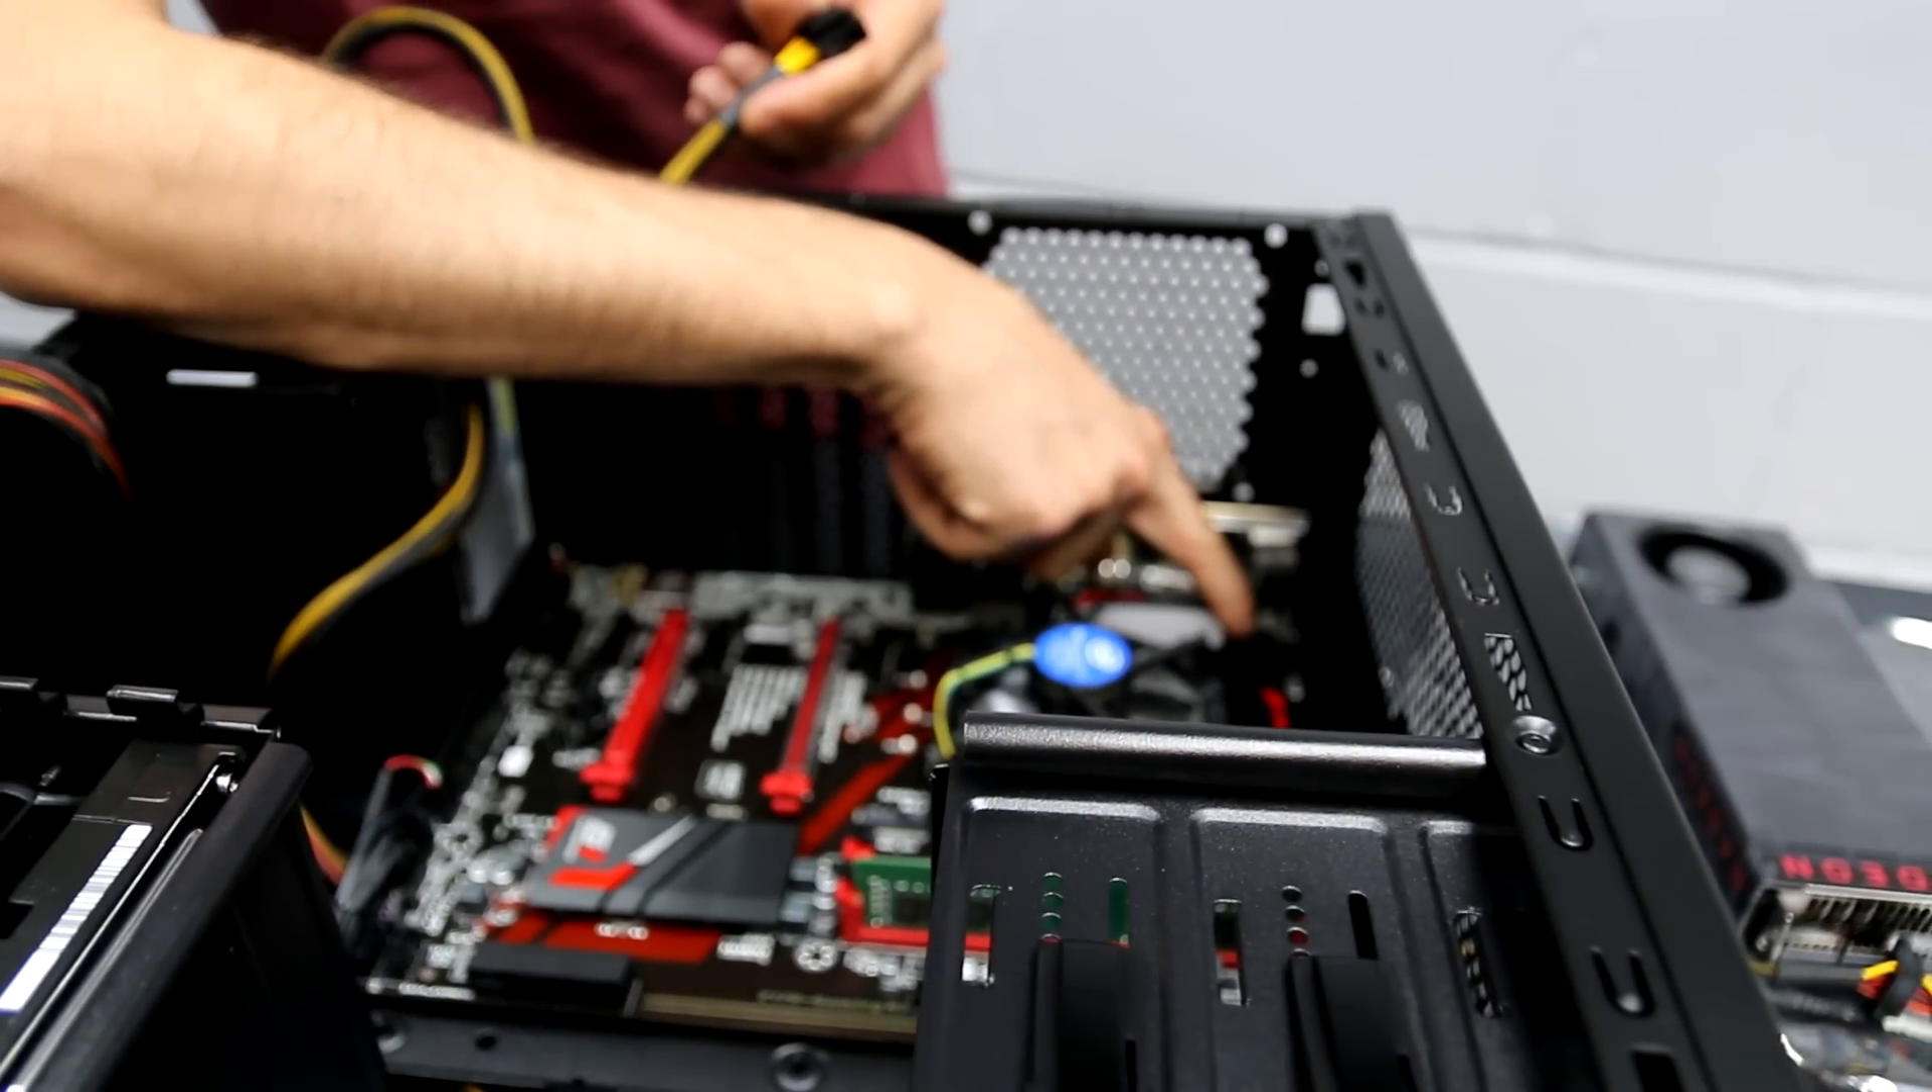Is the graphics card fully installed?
No.